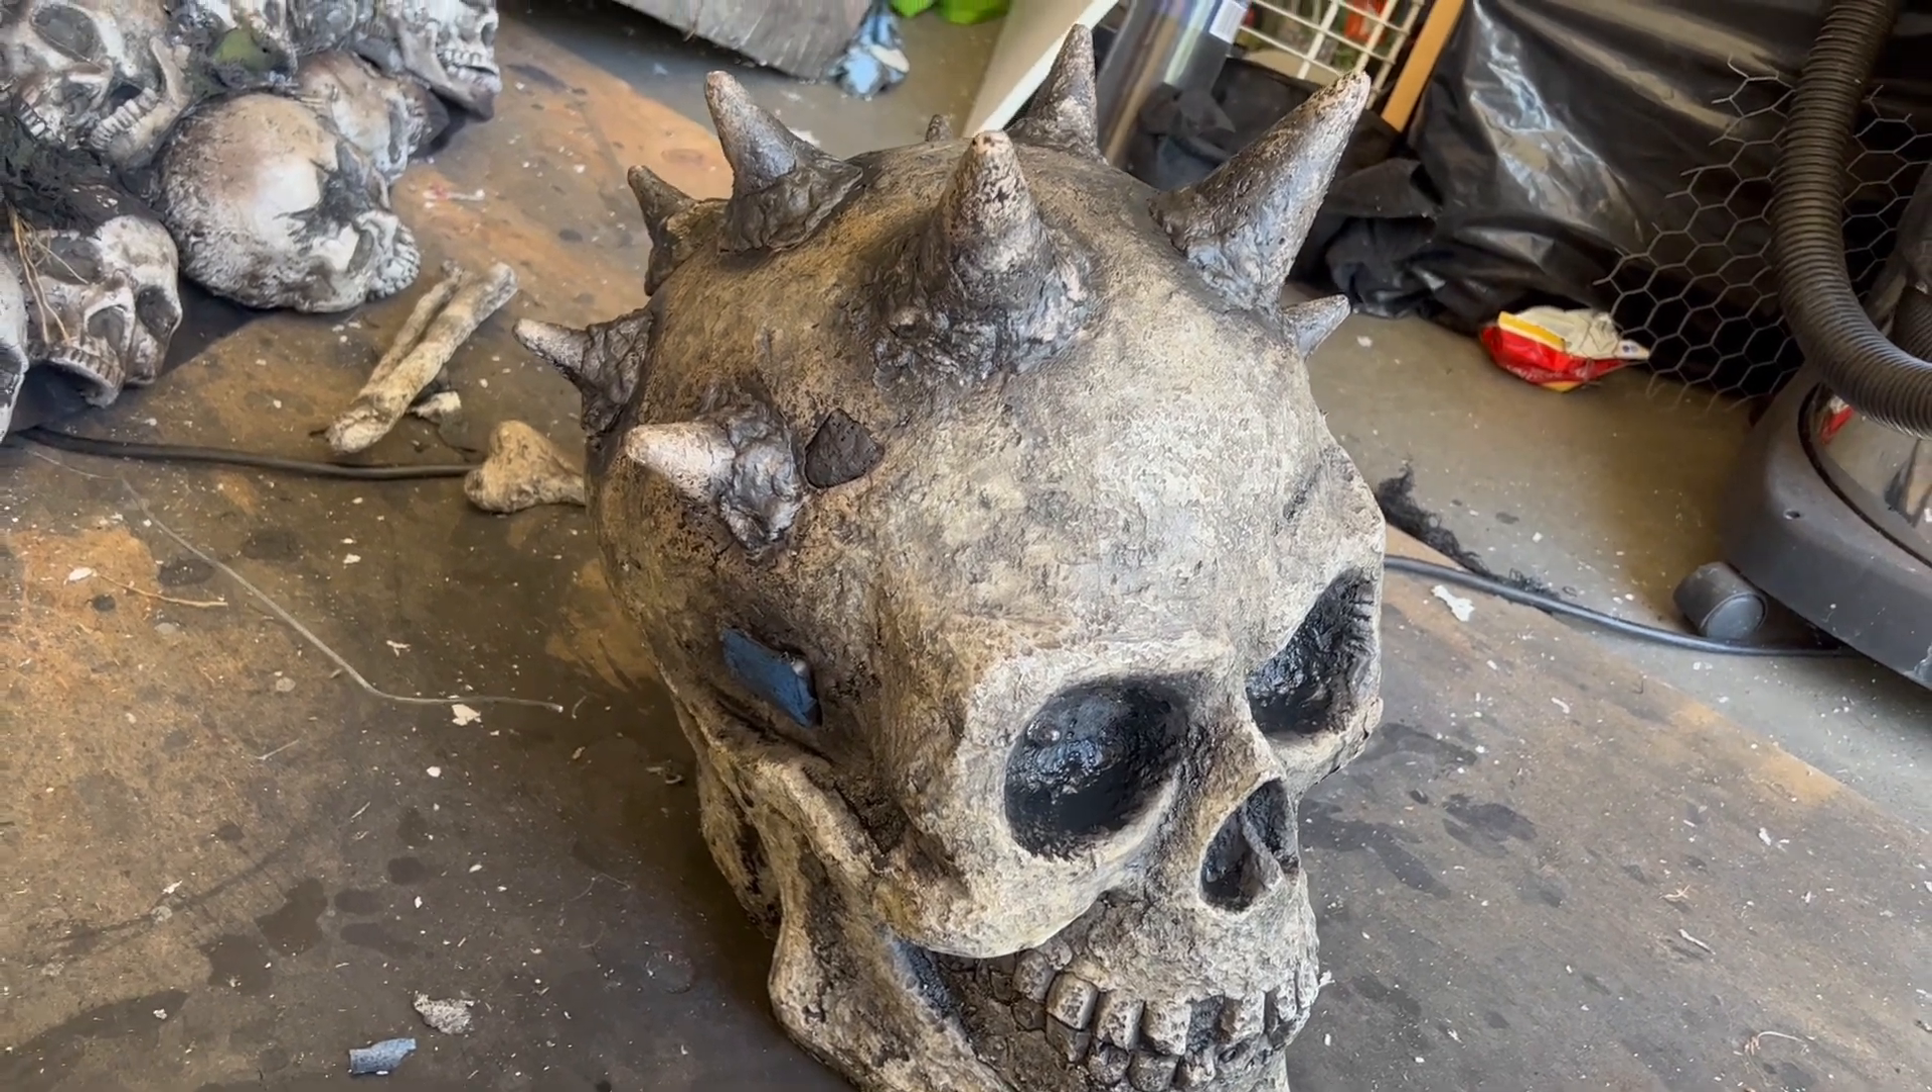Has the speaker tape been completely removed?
No.